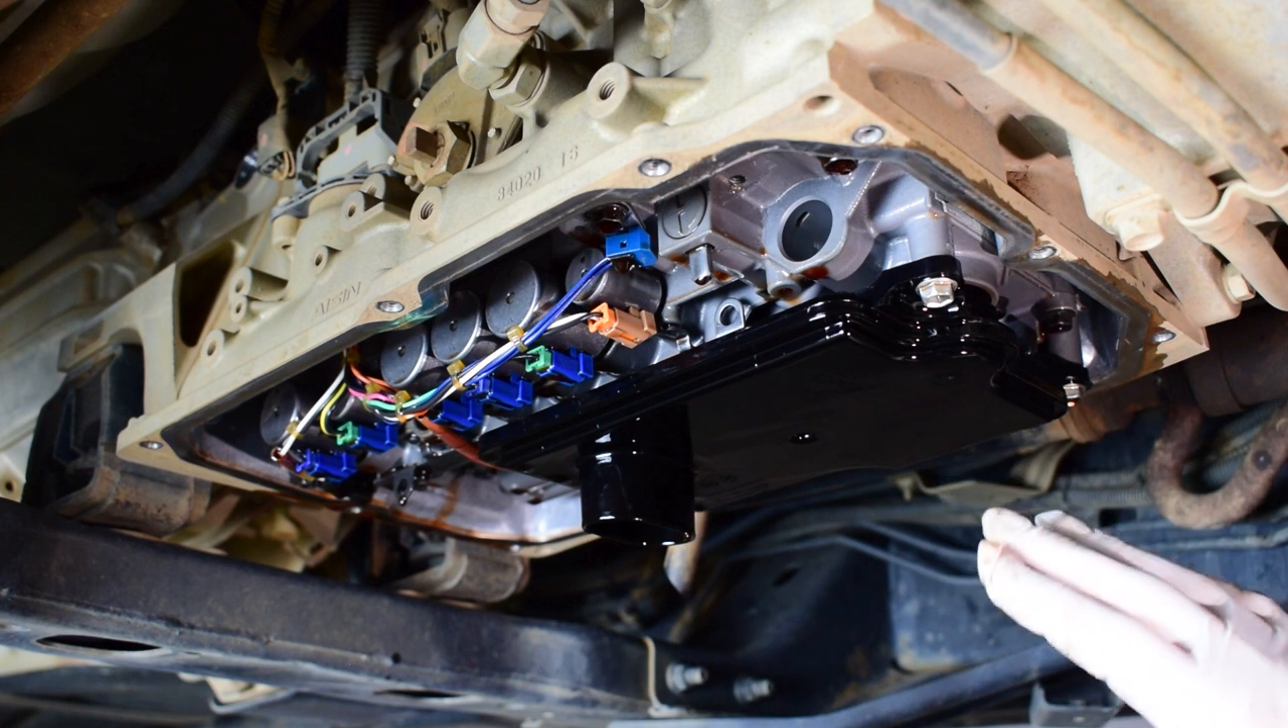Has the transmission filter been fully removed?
No.